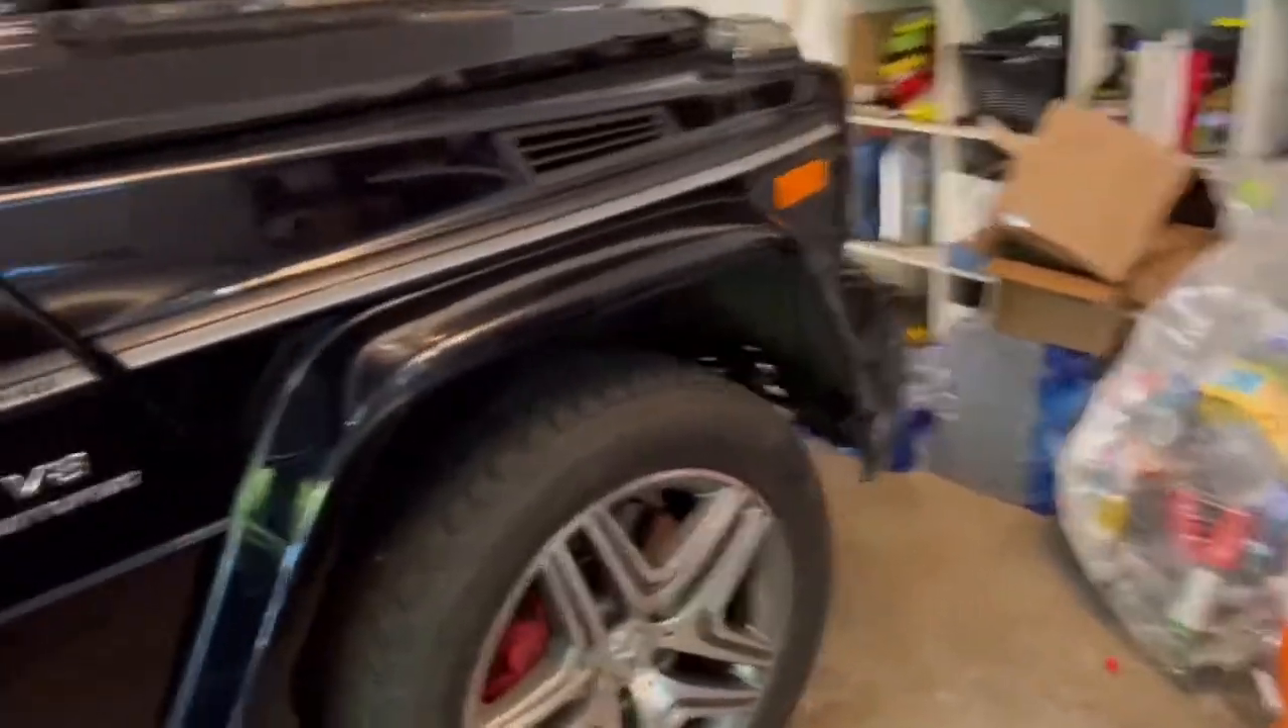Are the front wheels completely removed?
No.